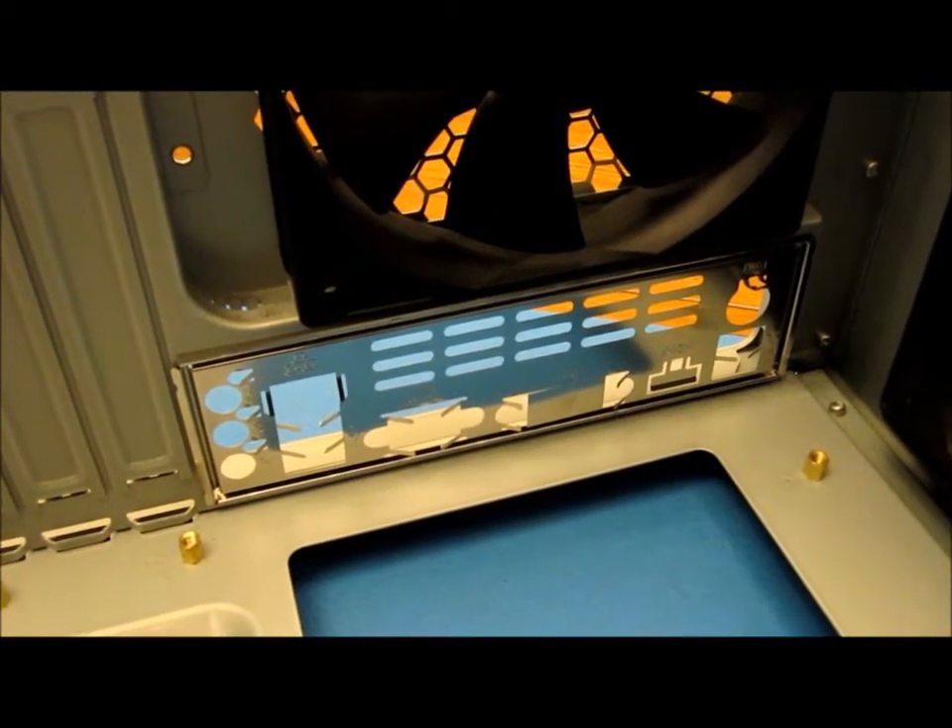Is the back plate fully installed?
Yes.